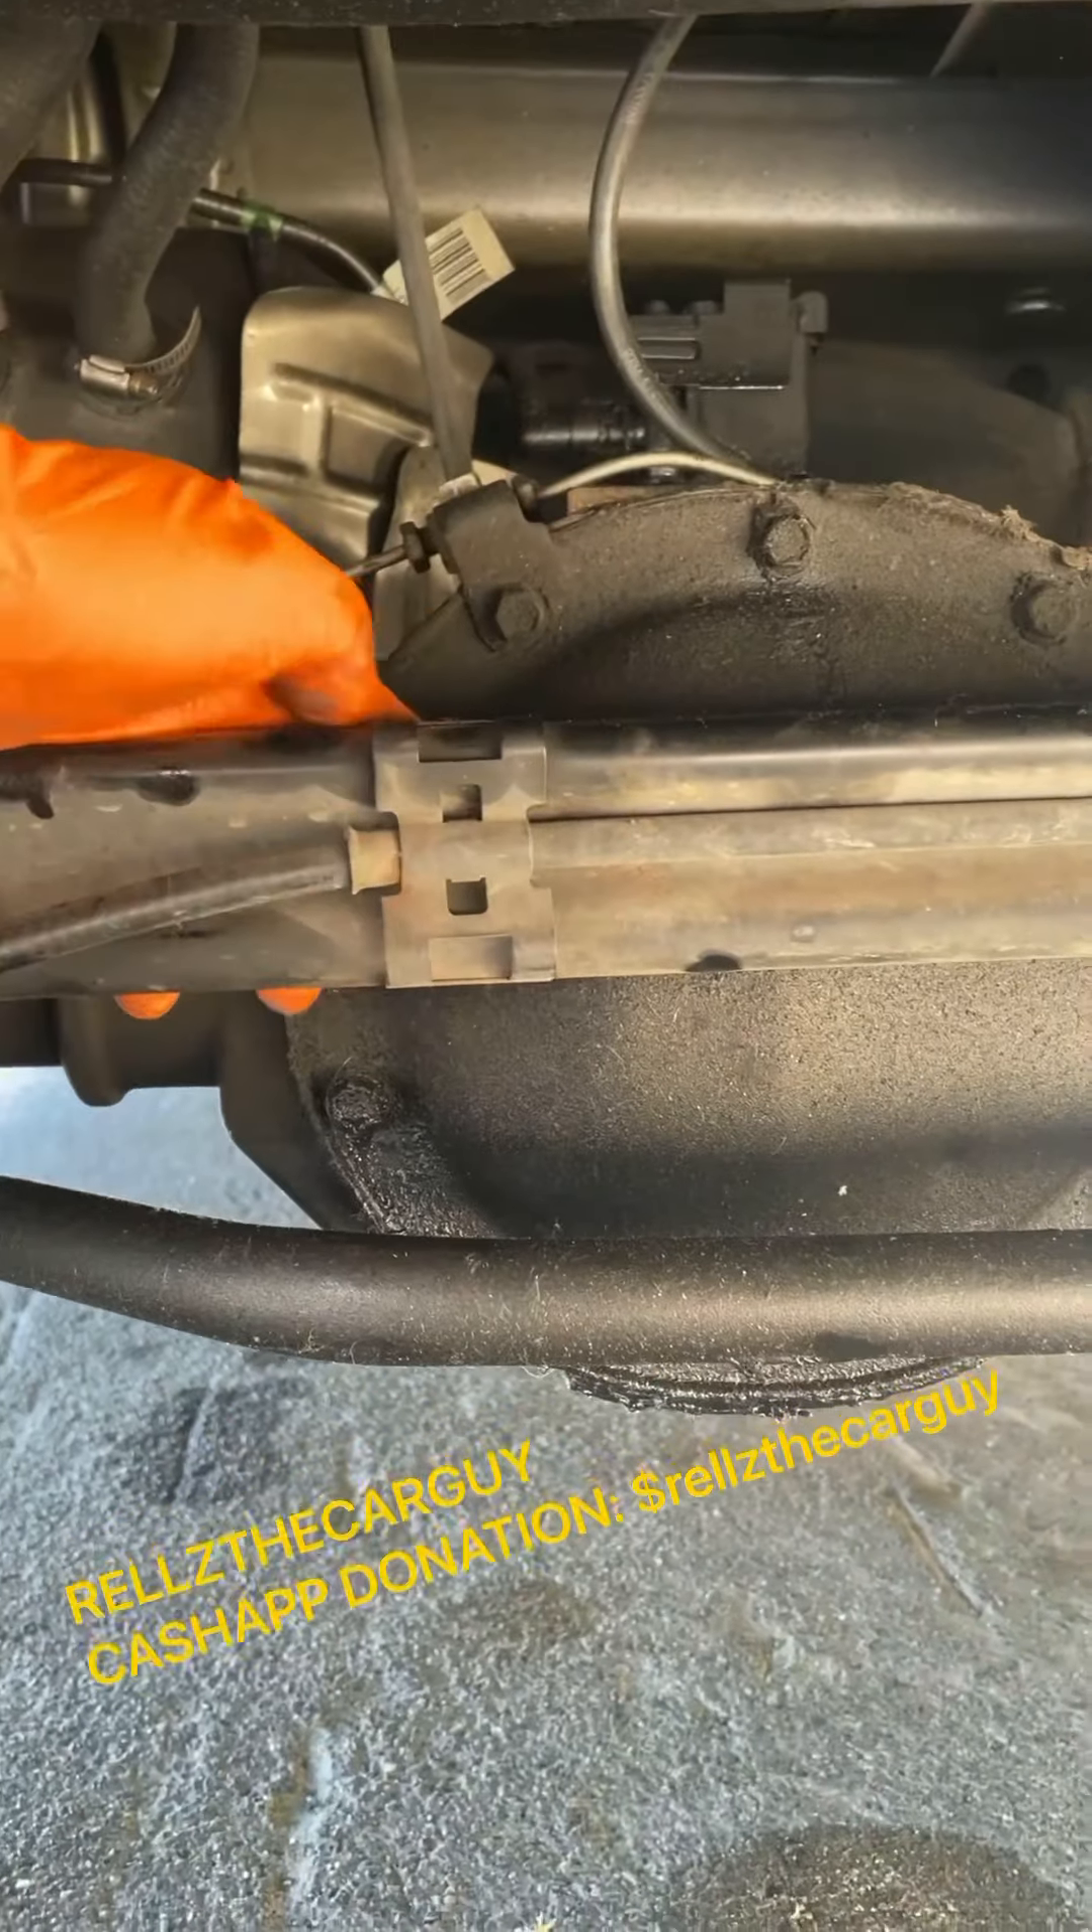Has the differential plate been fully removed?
No.